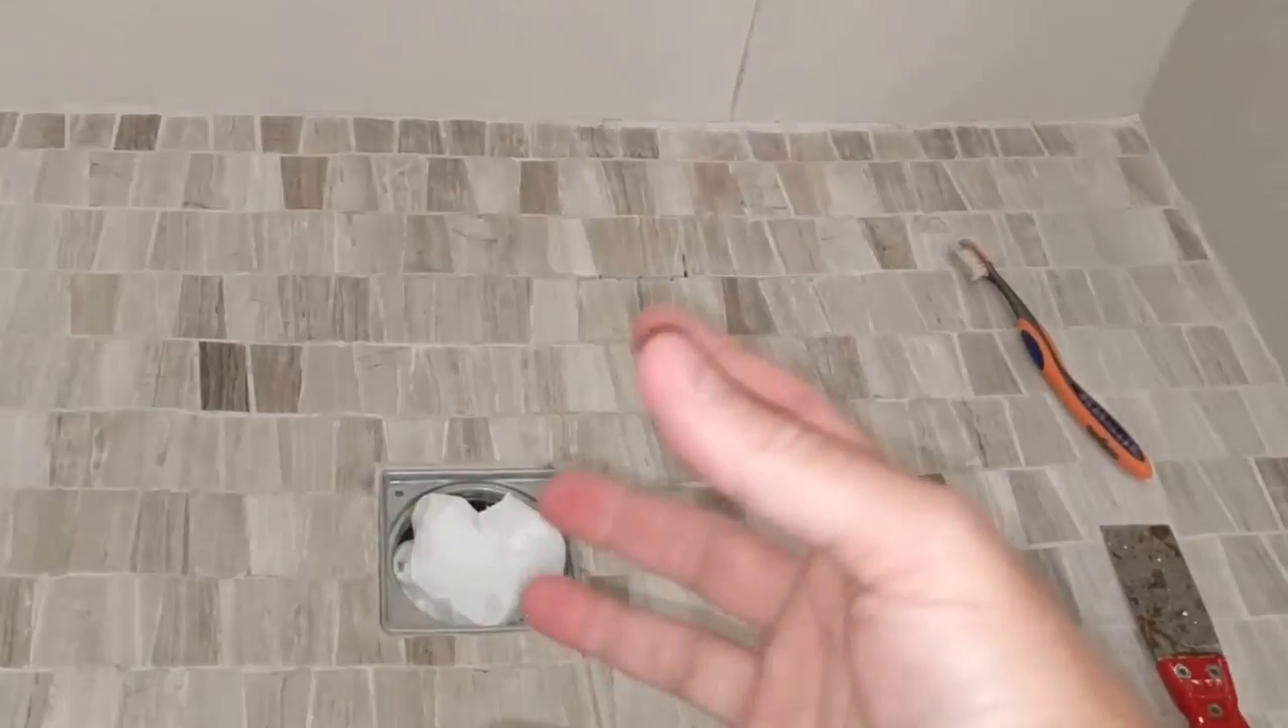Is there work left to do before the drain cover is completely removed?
No.